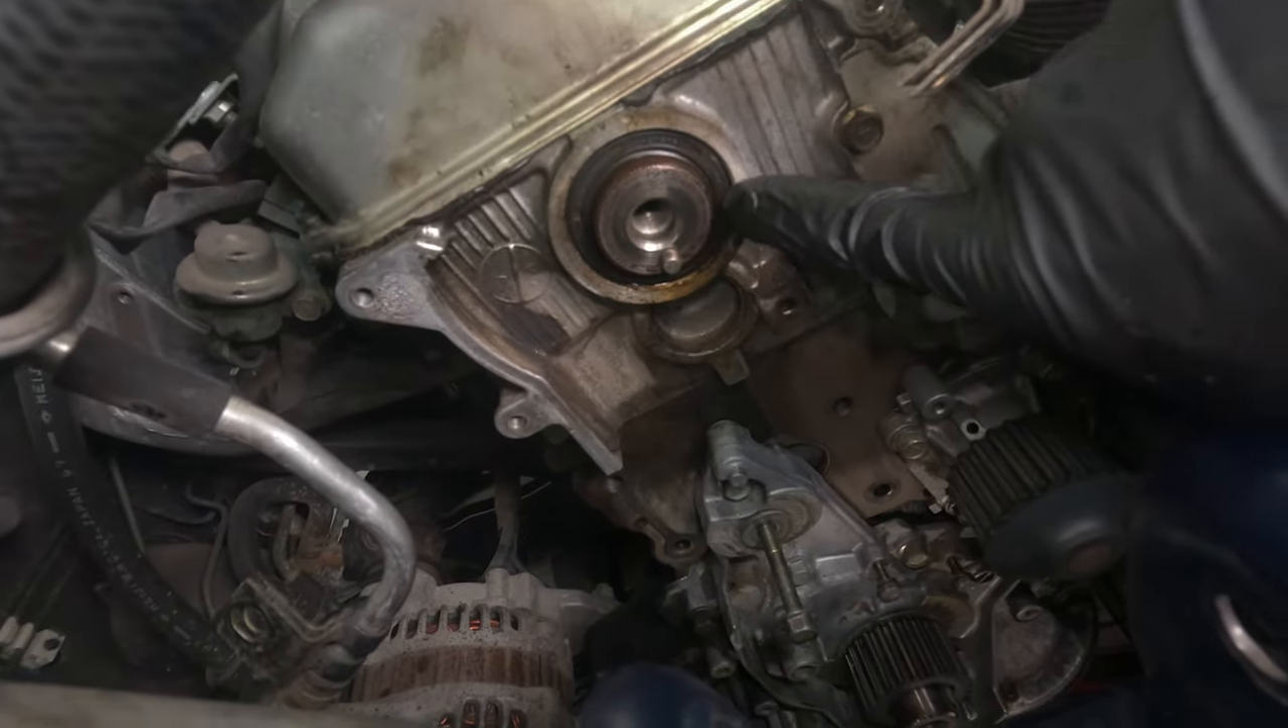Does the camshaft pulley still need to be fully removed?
No.